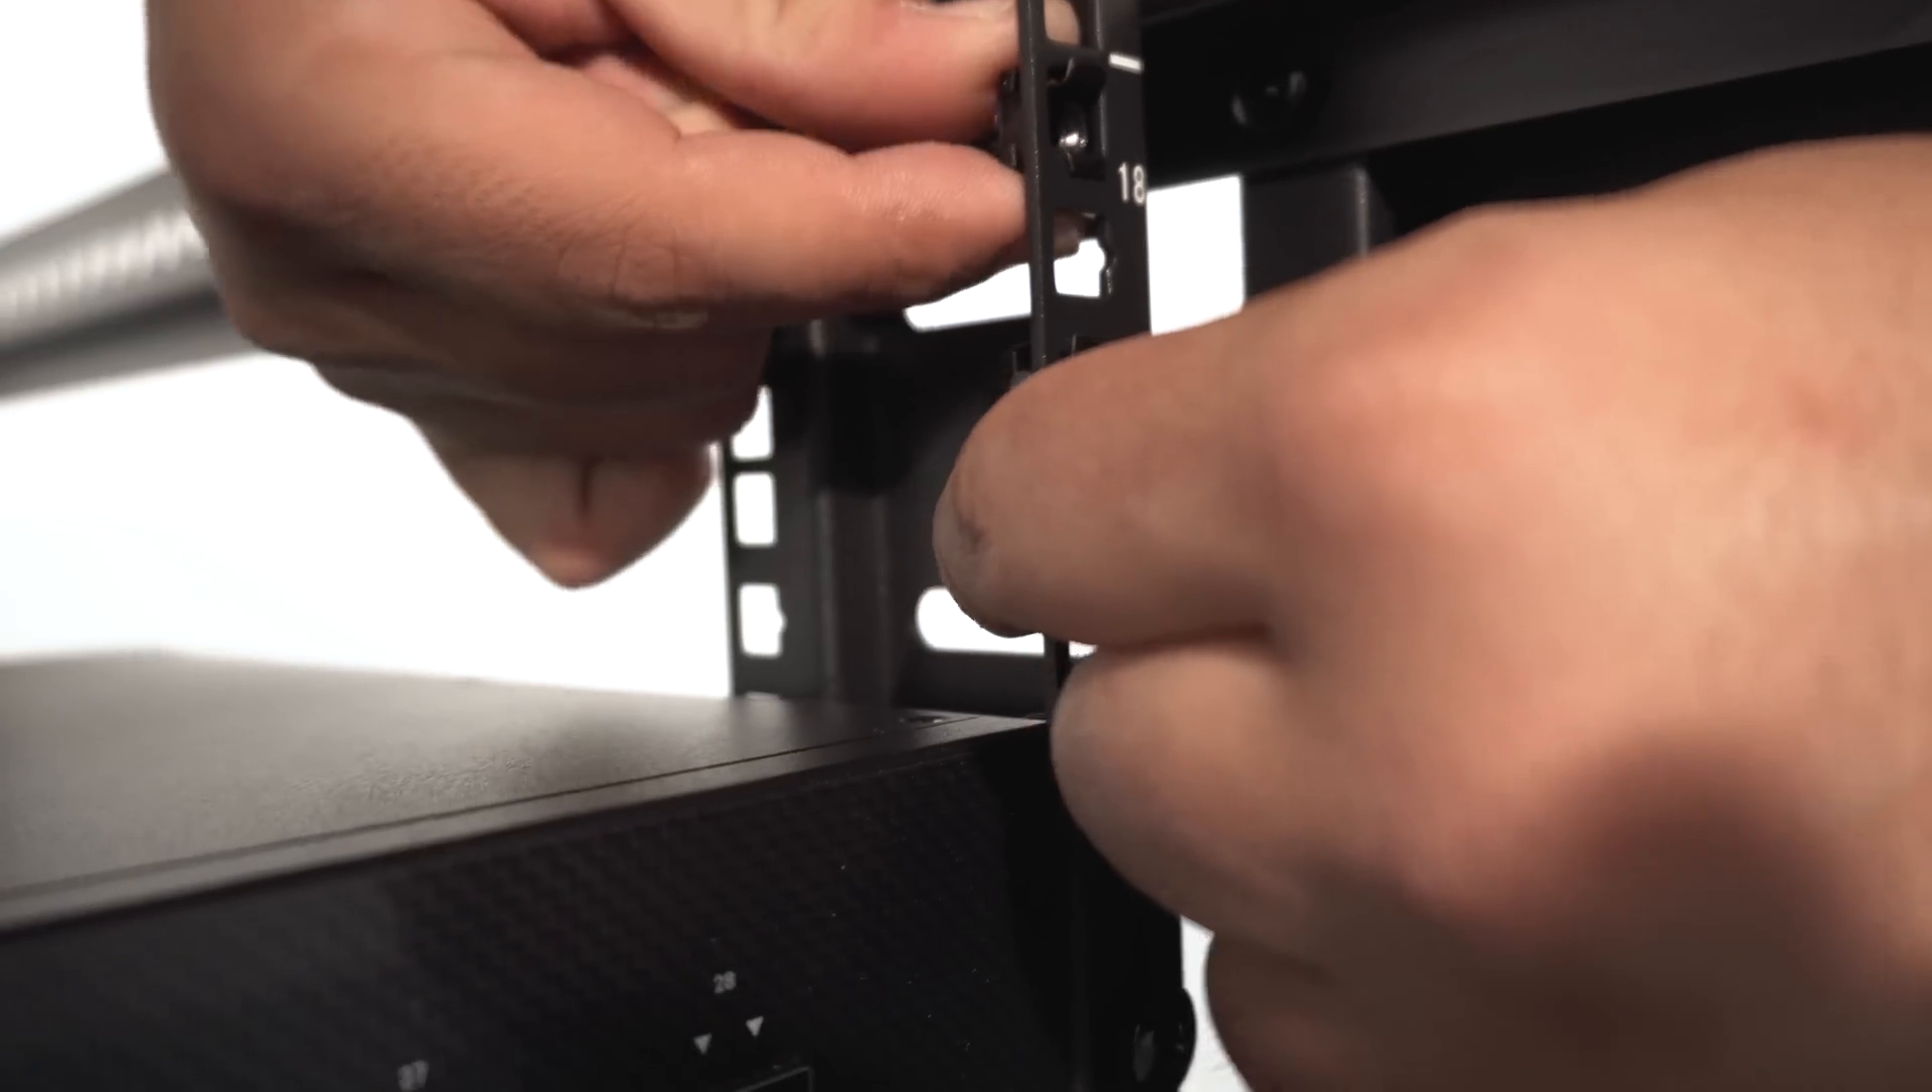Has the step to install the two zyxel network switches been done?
No.